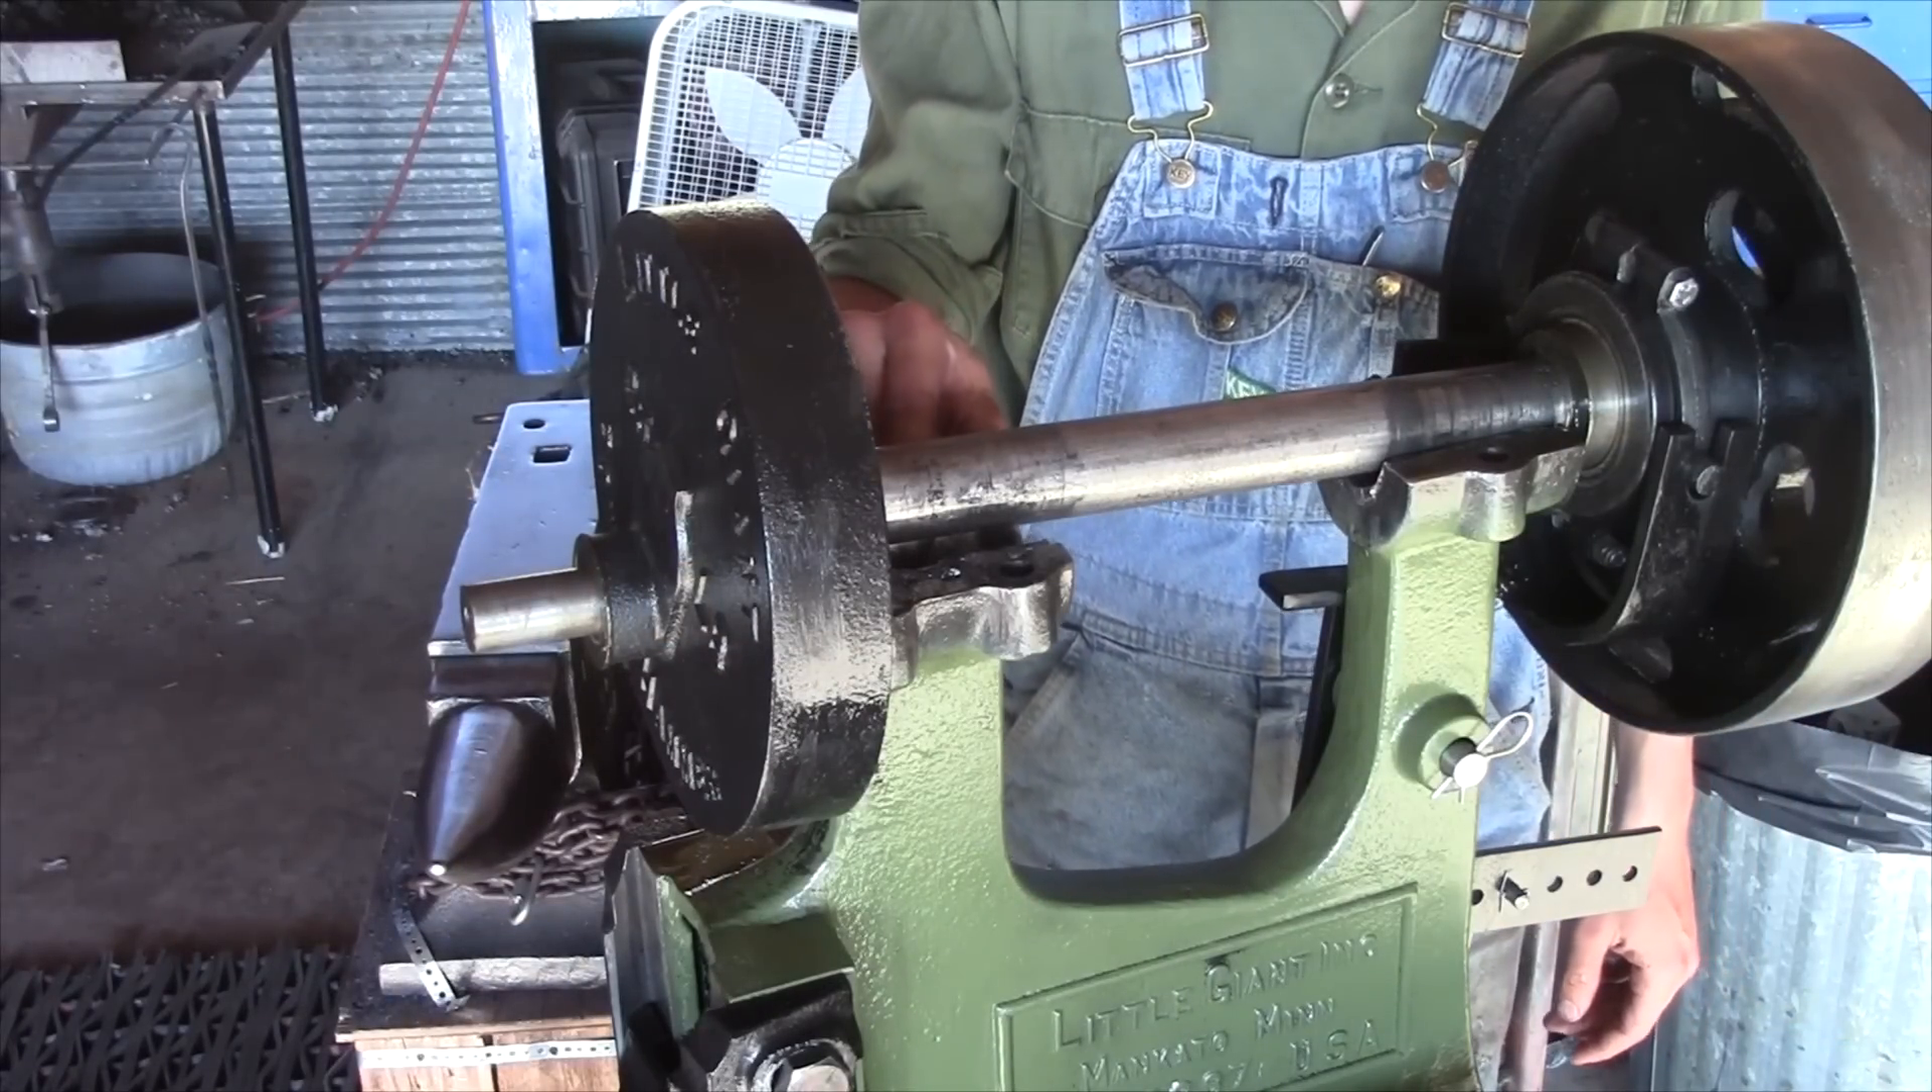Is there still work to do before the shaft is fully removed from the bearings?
Yes.